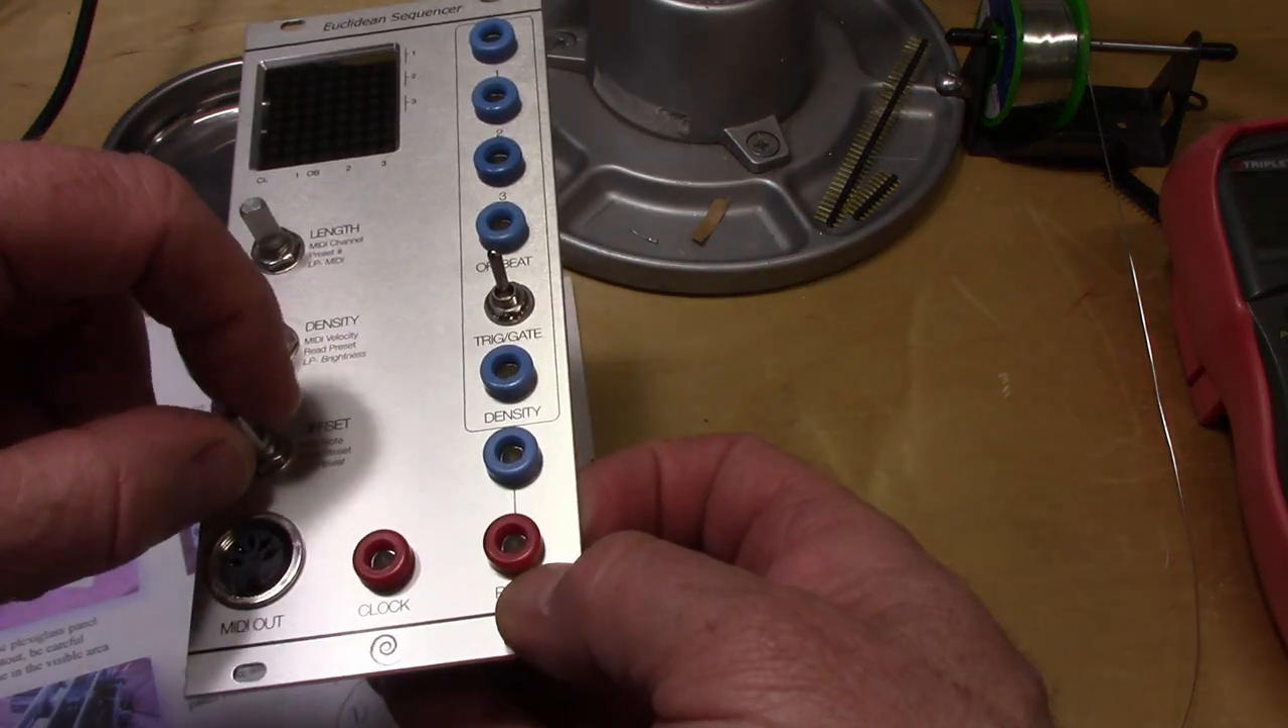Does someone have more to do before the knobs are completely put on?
Yes.